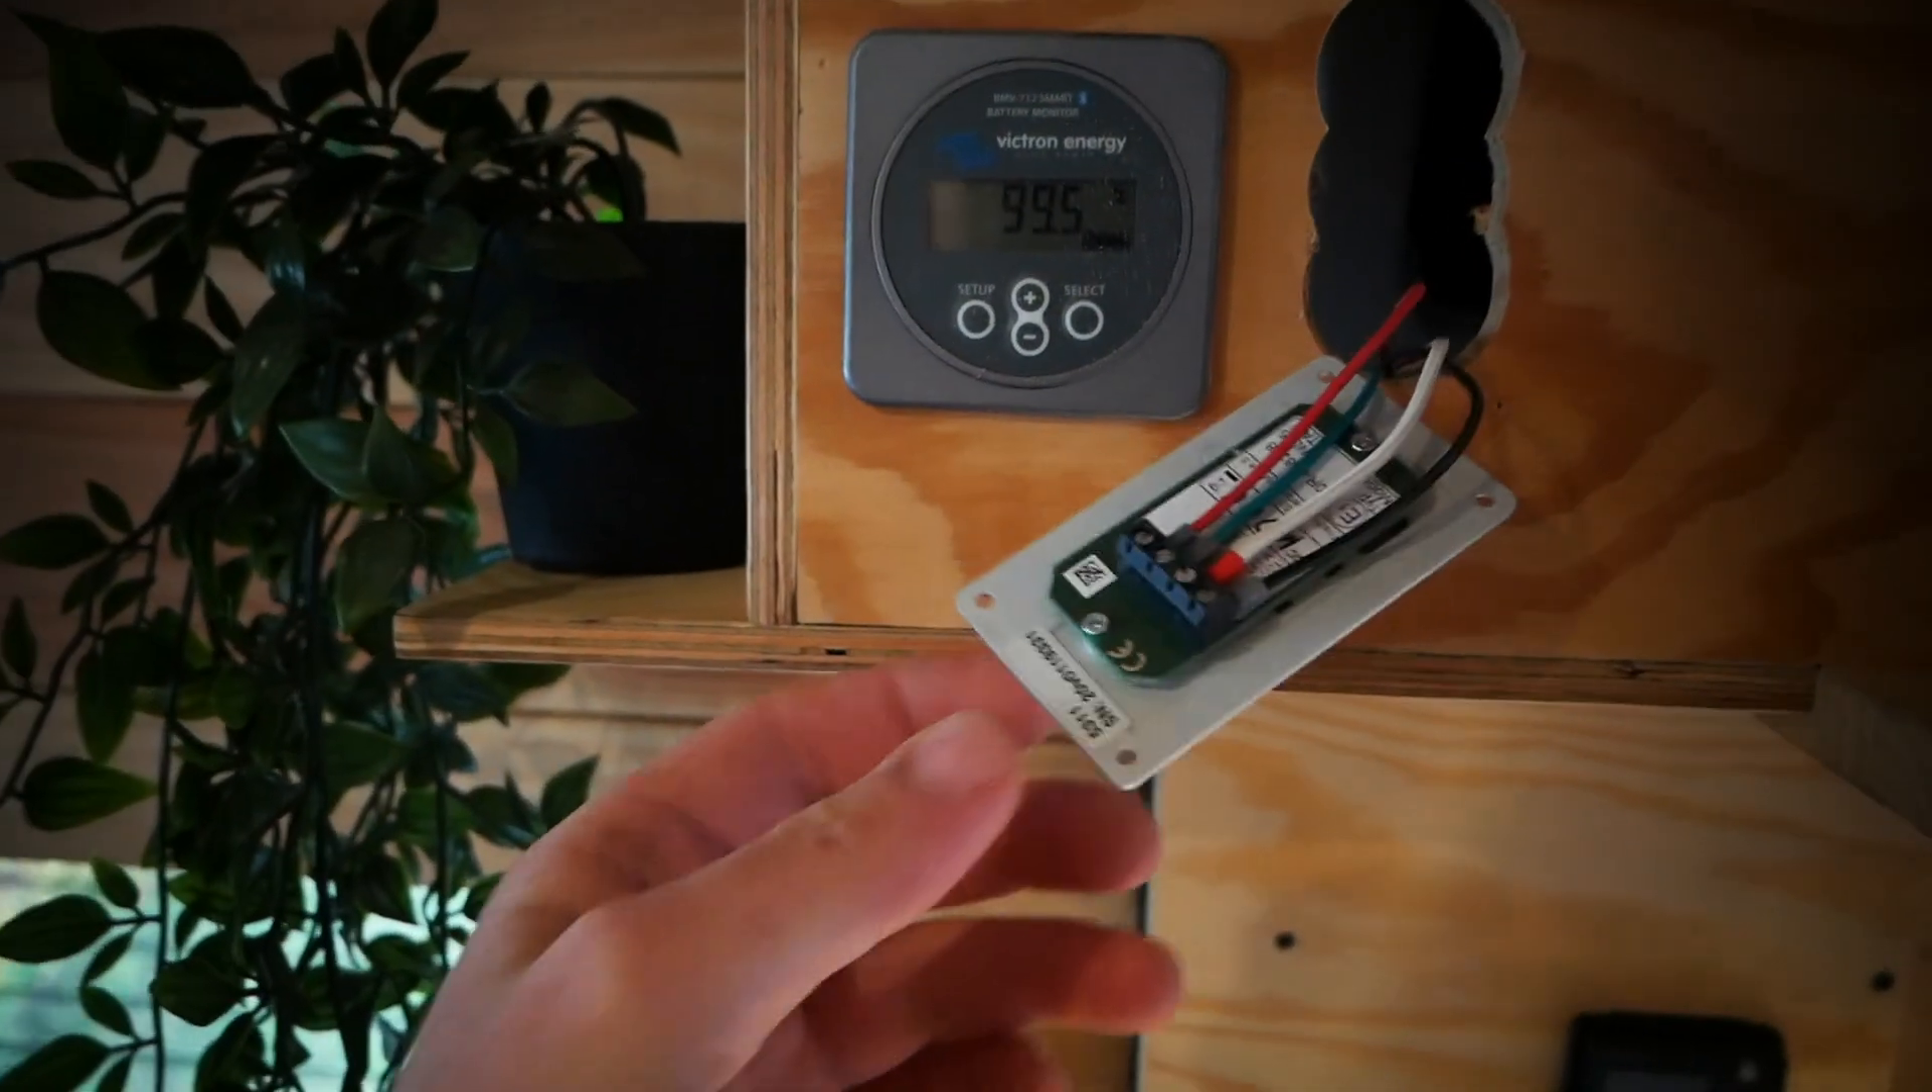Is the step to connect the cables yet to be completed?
No.